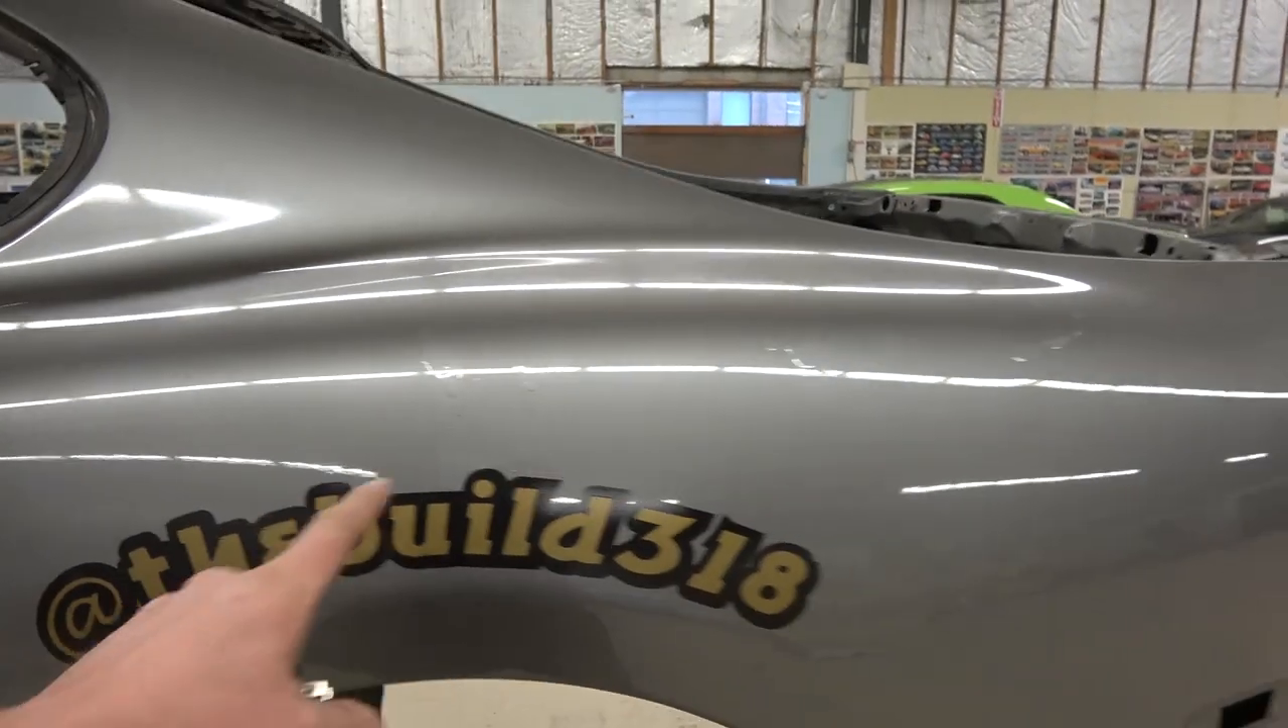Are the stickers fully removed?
No.